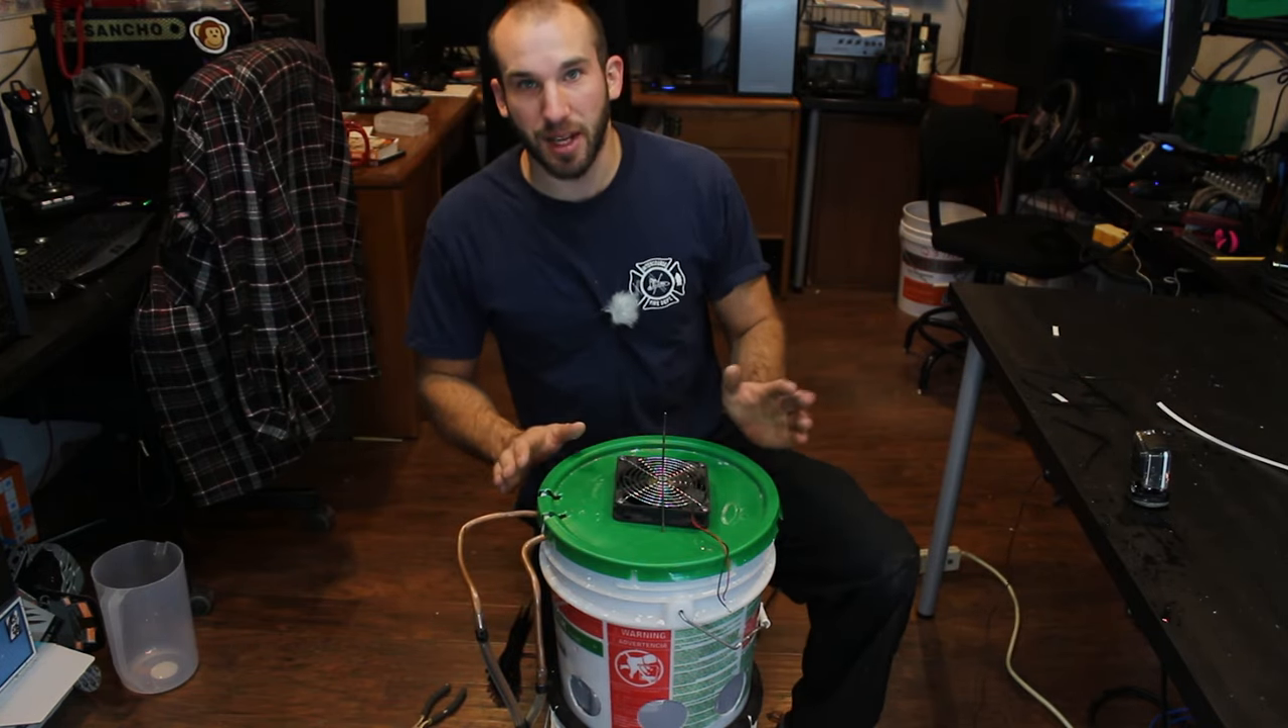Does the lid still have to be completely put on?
No.